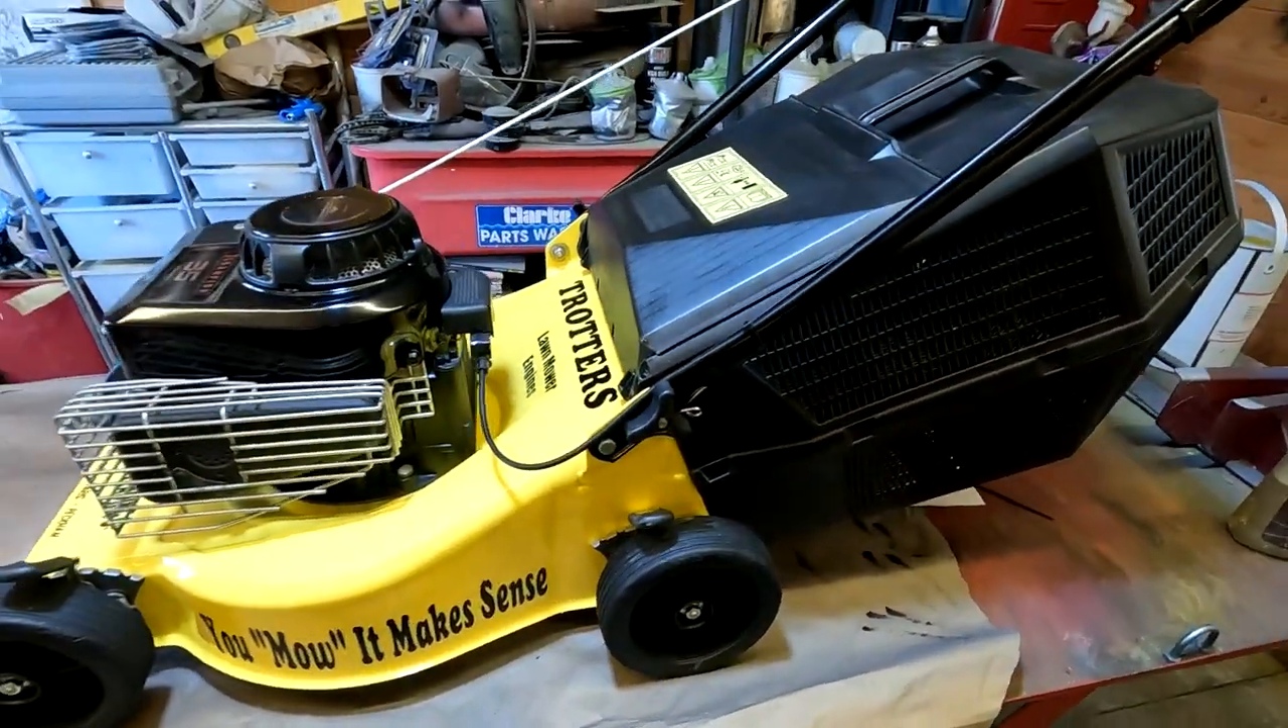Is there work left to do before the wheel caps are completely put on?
Yes.